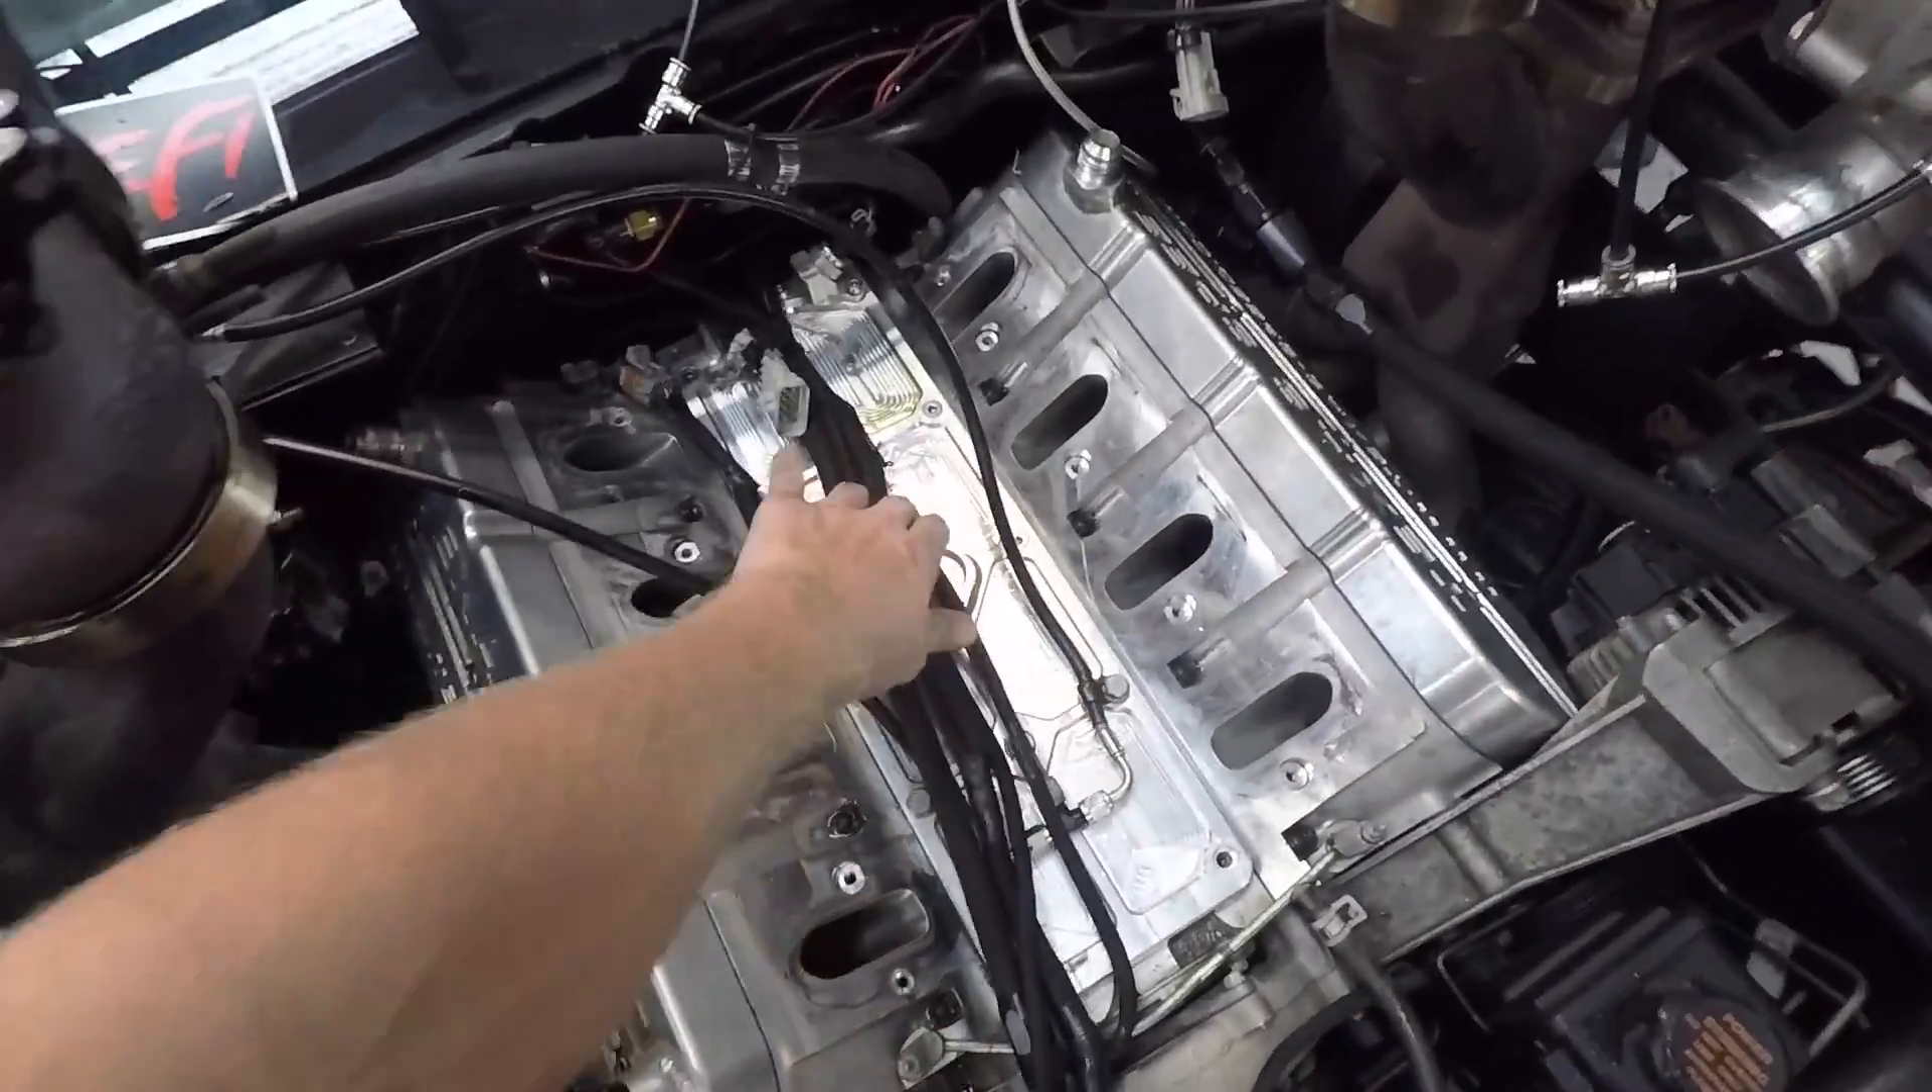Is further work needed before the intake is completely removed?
No.